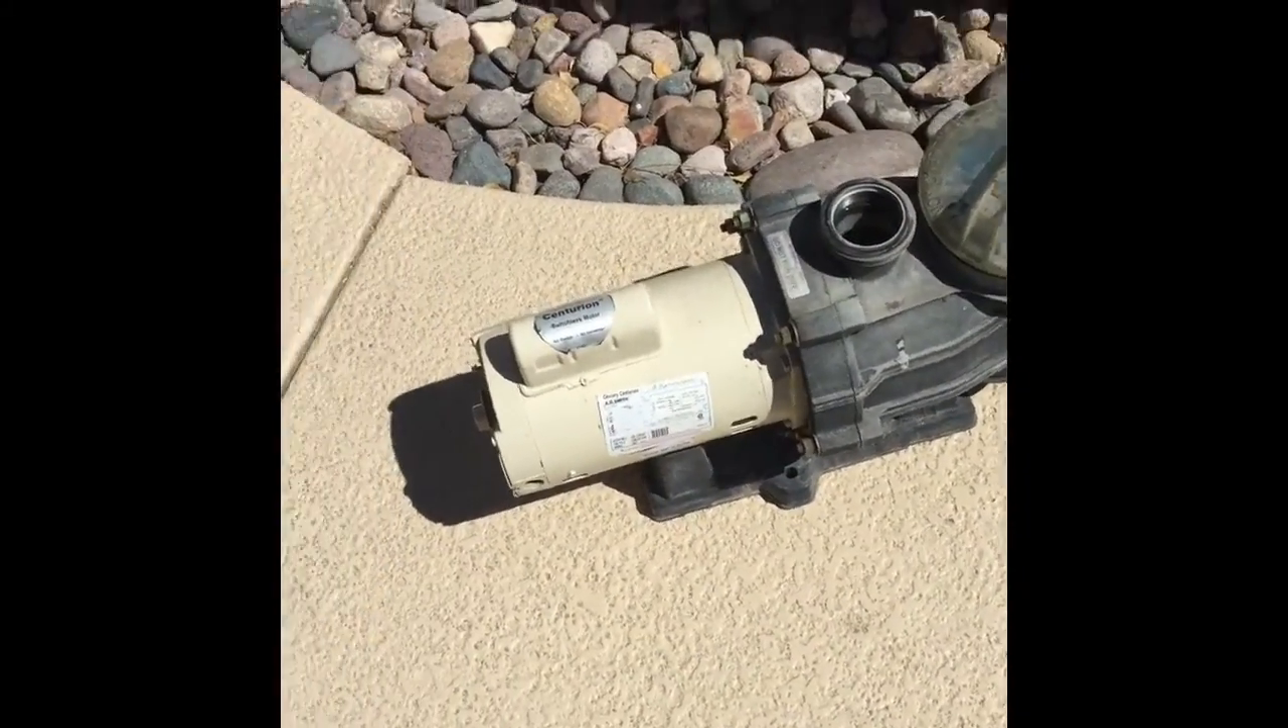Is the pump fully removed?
Yes.